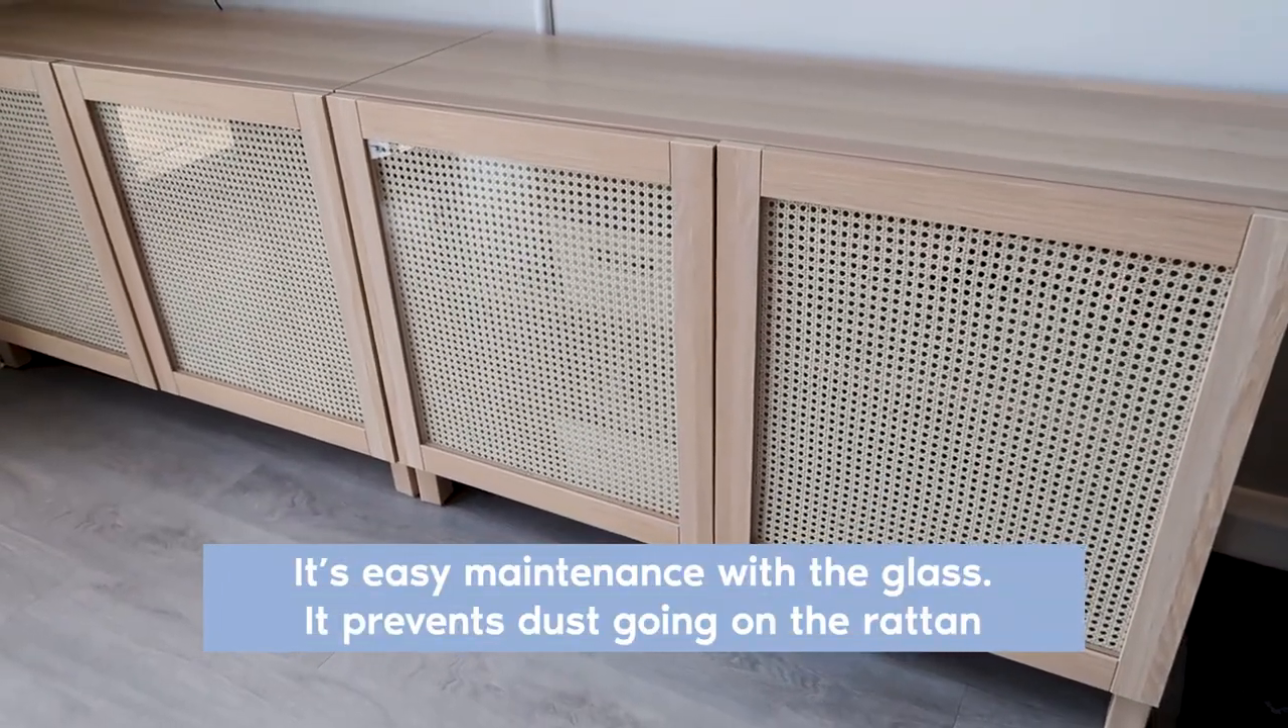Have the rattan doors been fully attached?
Yes.